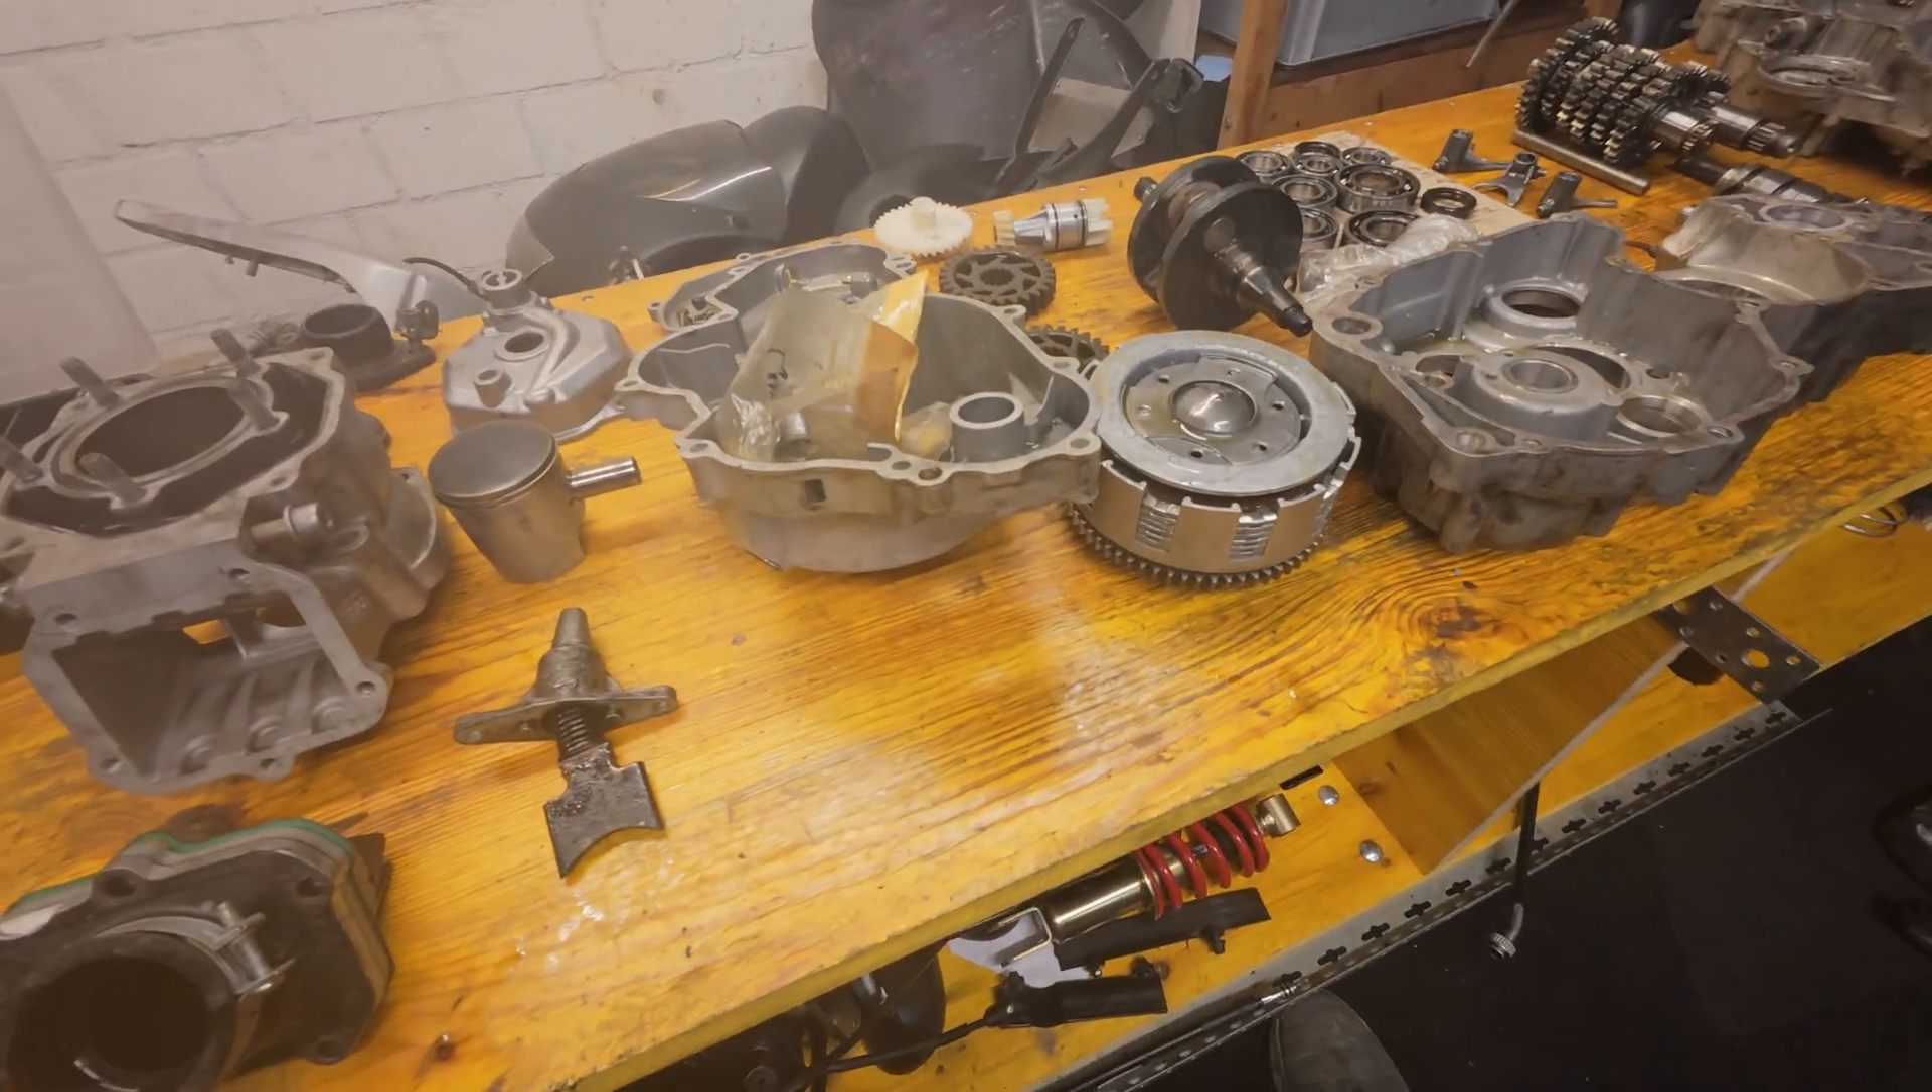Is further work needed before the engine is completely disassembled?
No.